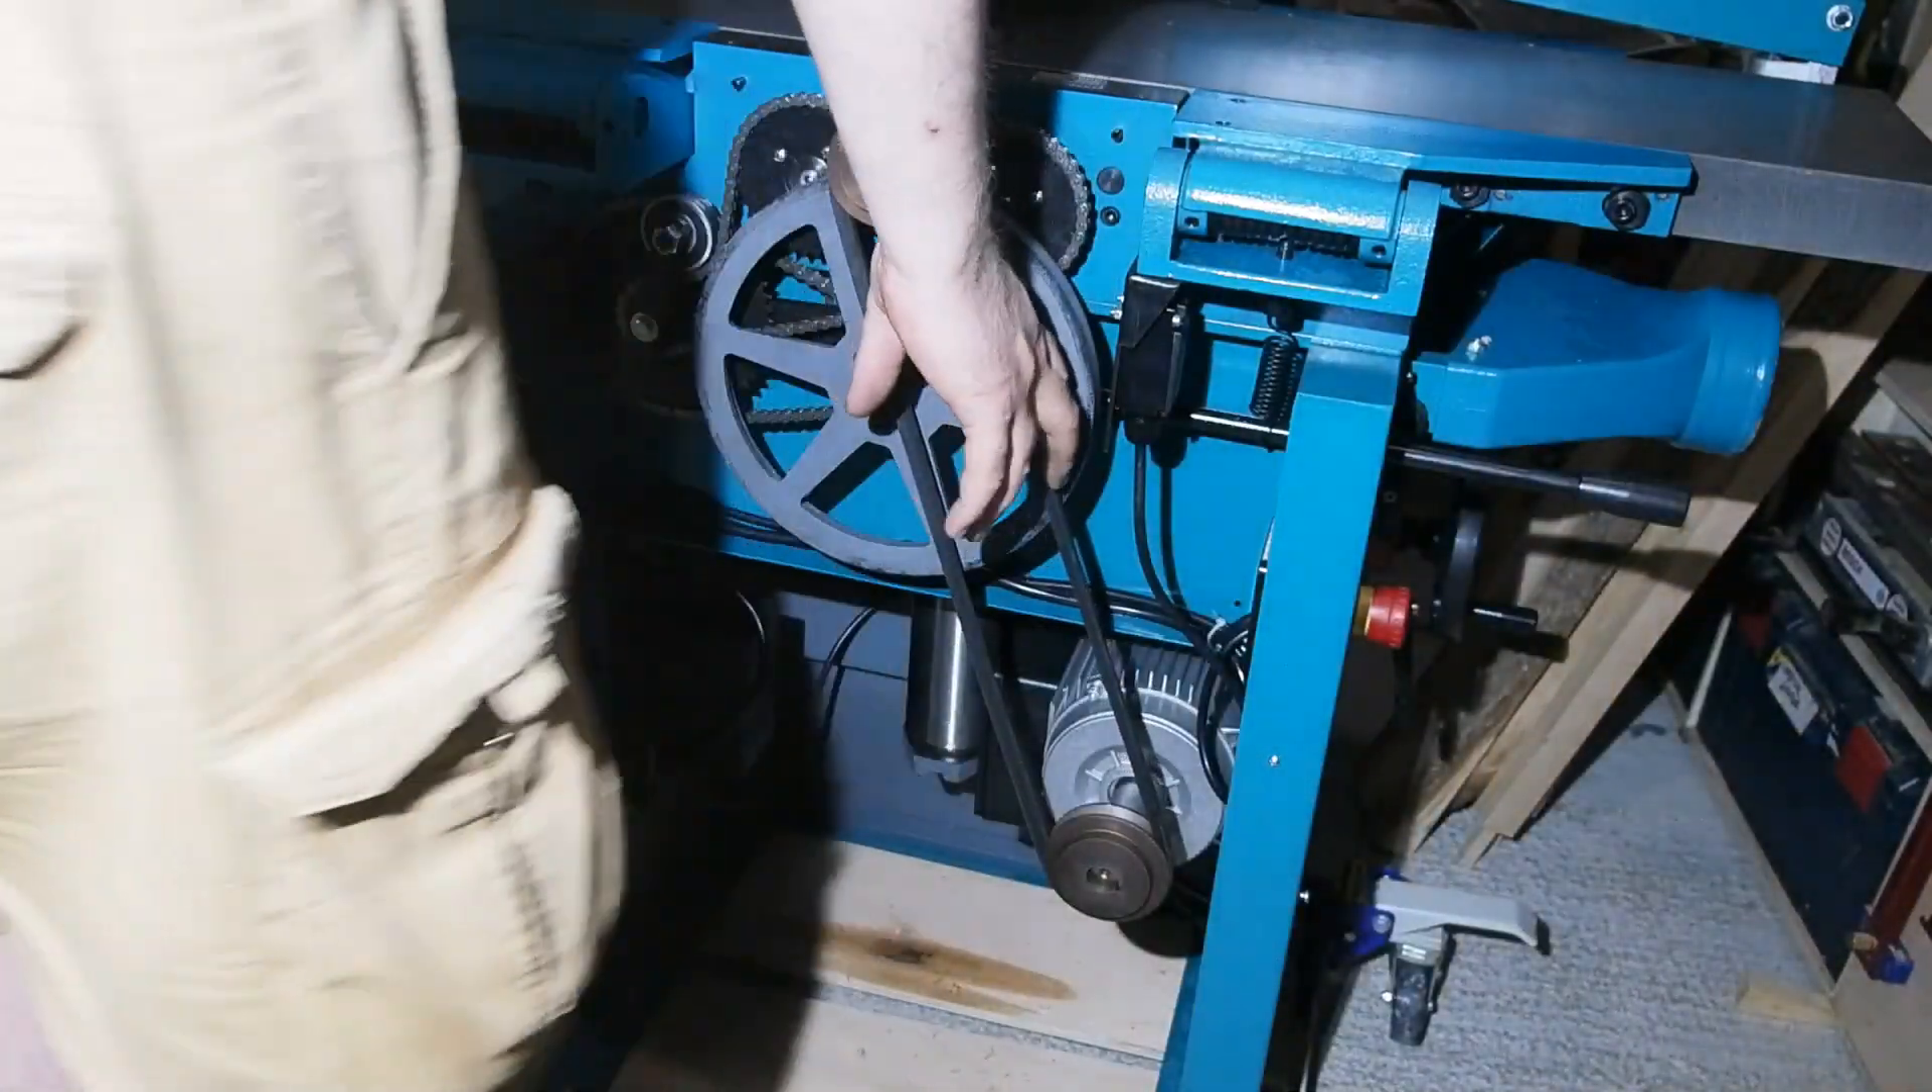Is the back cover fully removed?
Yes.